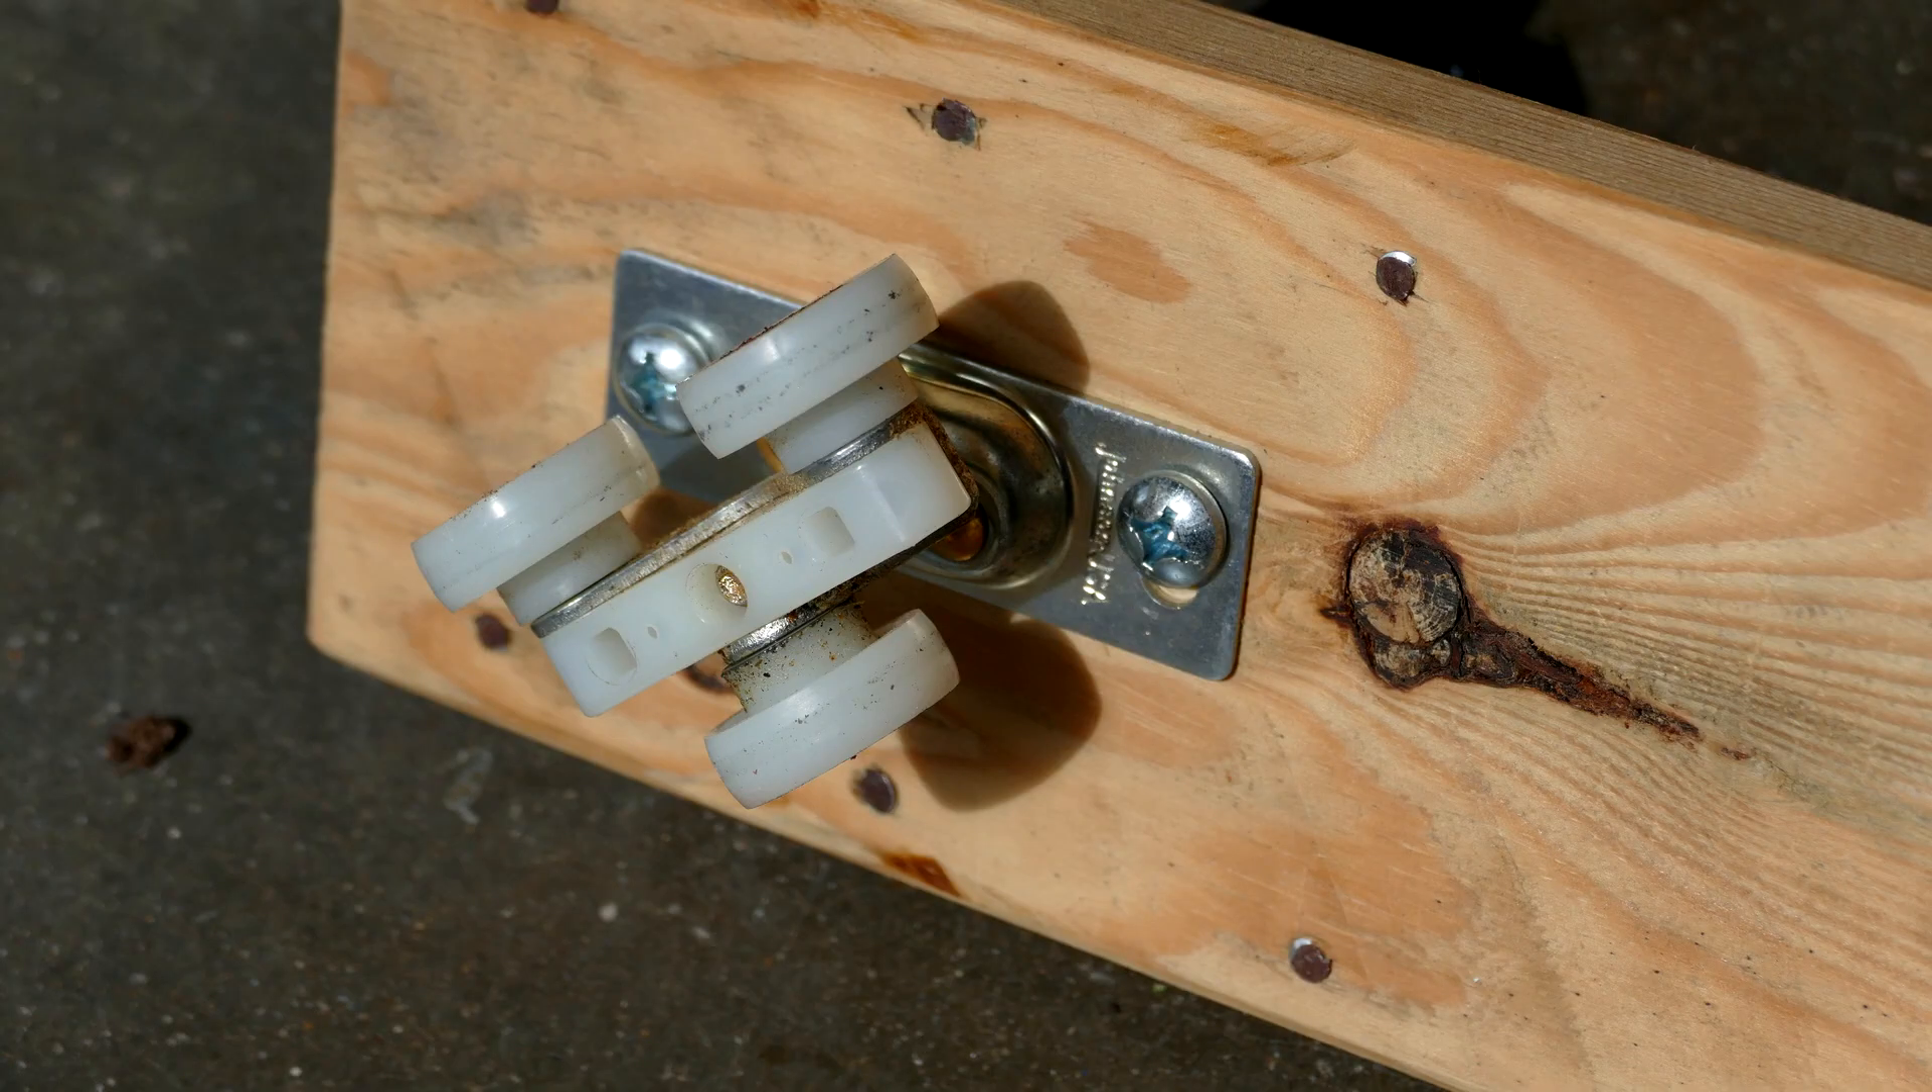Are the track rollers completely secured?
Yes.